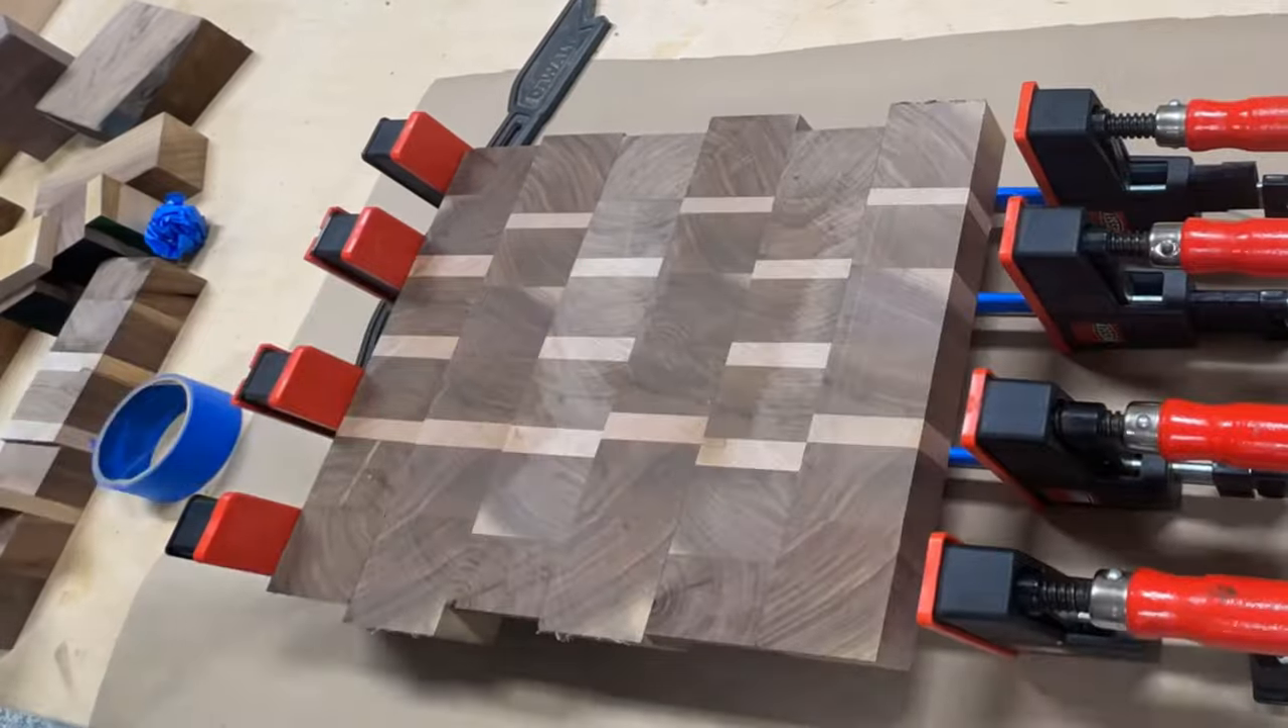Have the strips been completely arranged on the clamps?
Yes.